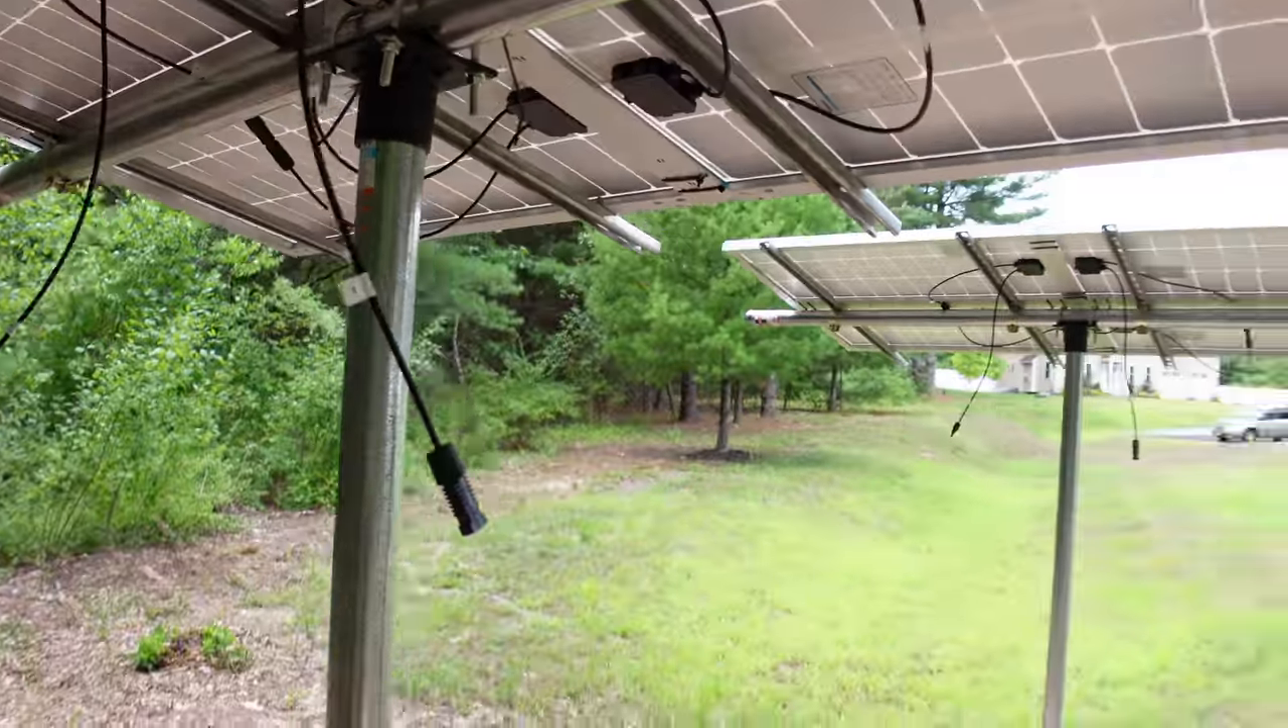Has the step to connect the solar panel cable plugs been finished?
No.